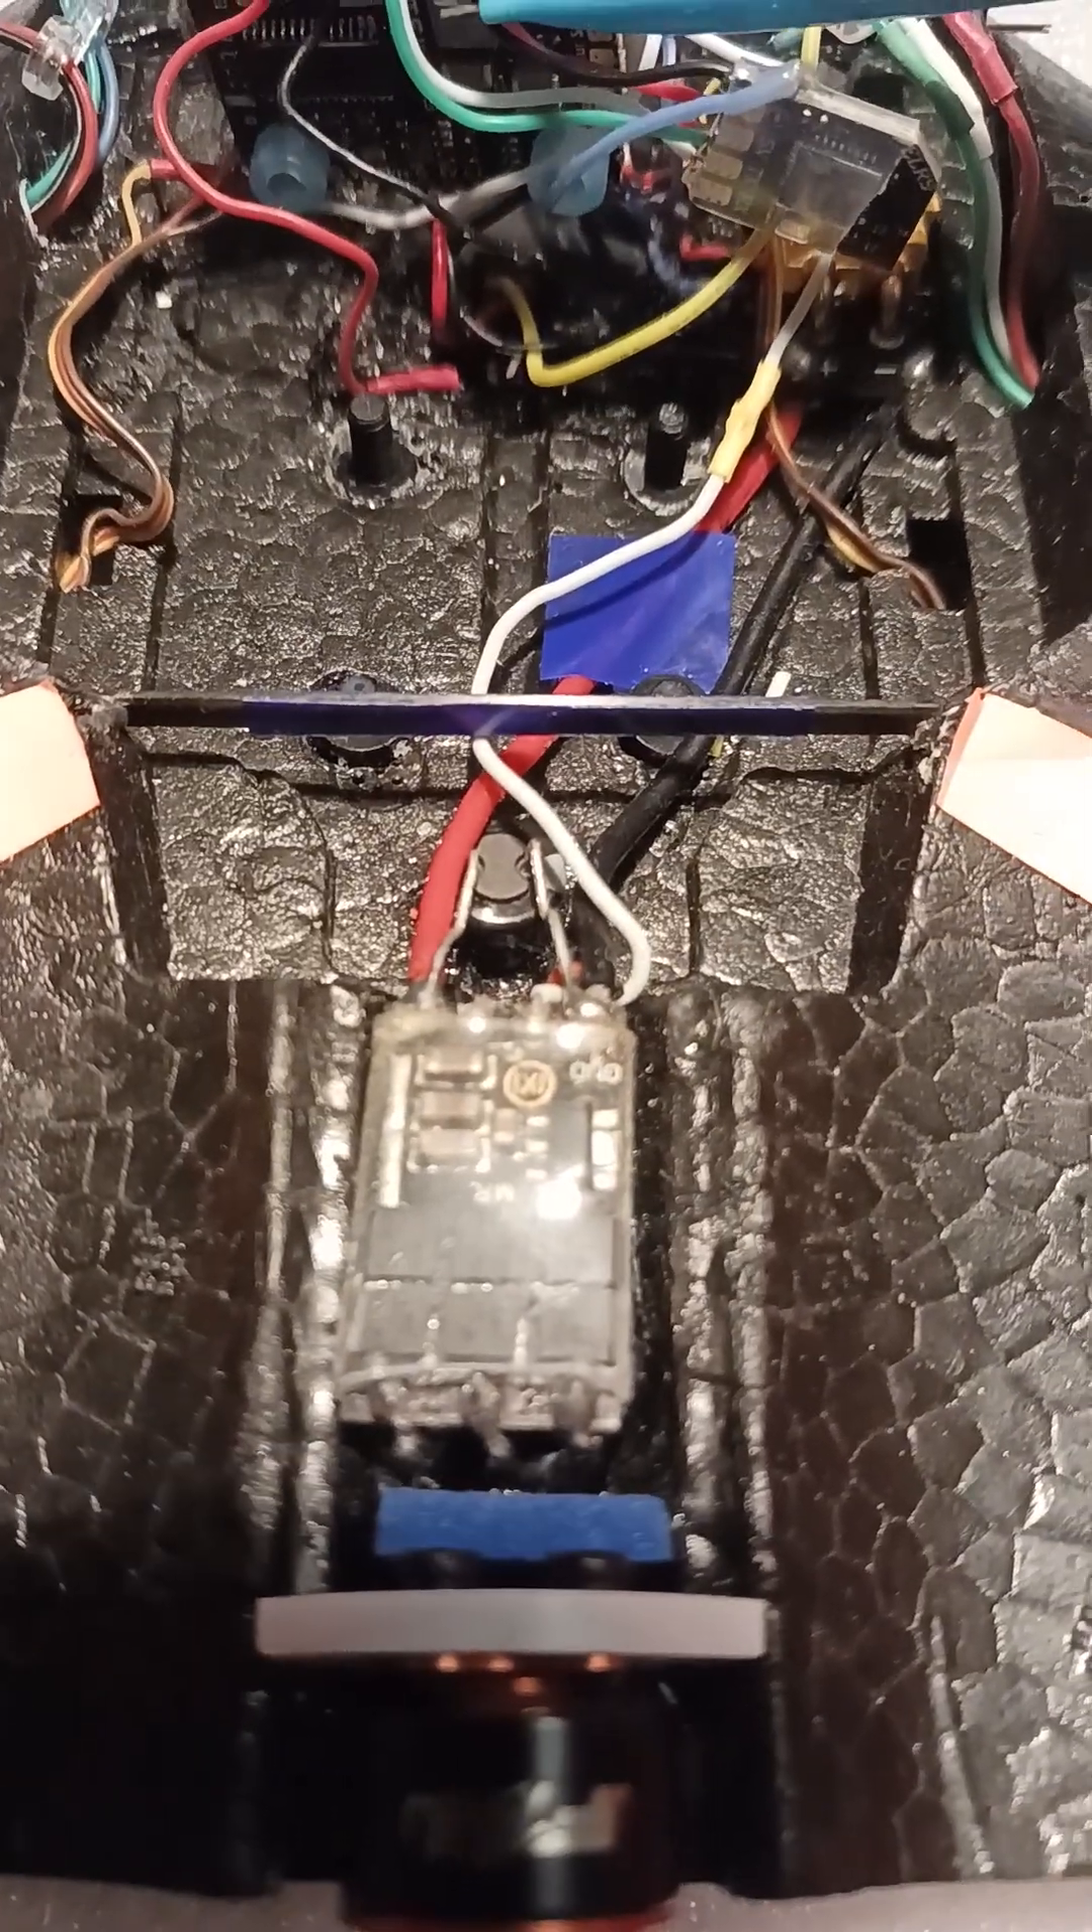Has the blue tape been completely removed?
No.